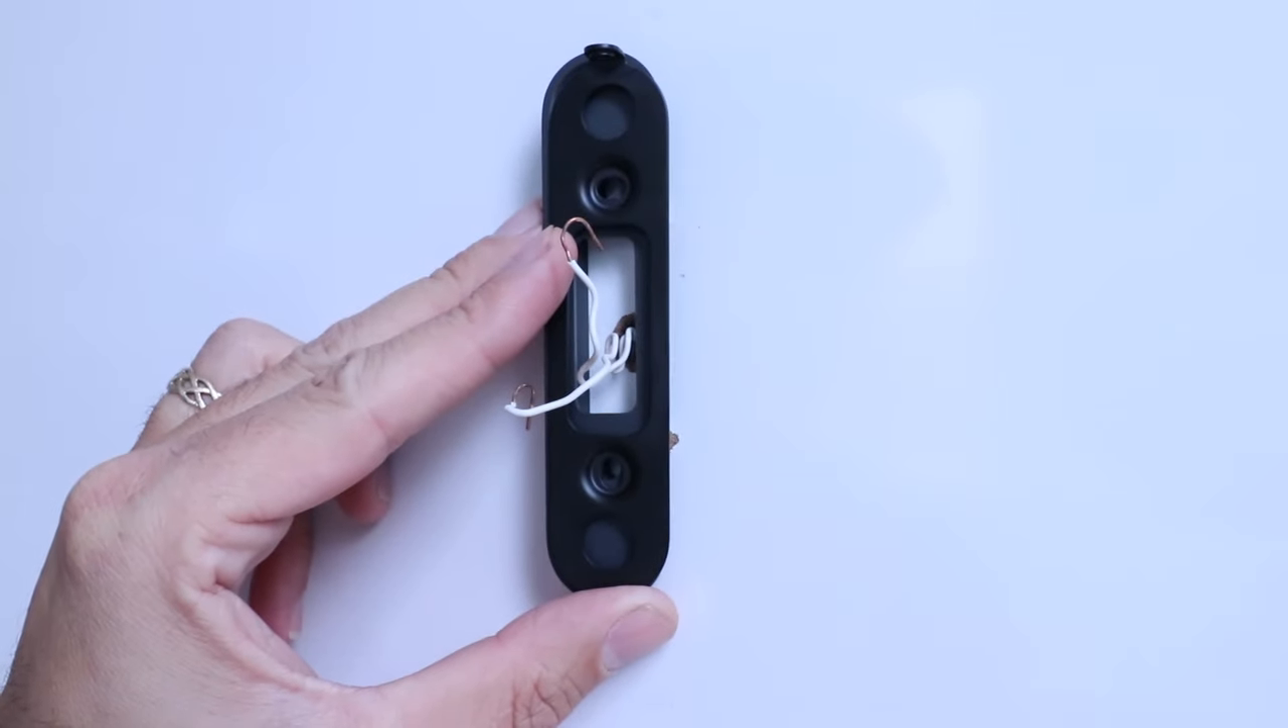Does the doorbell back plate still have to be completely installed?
Yes.